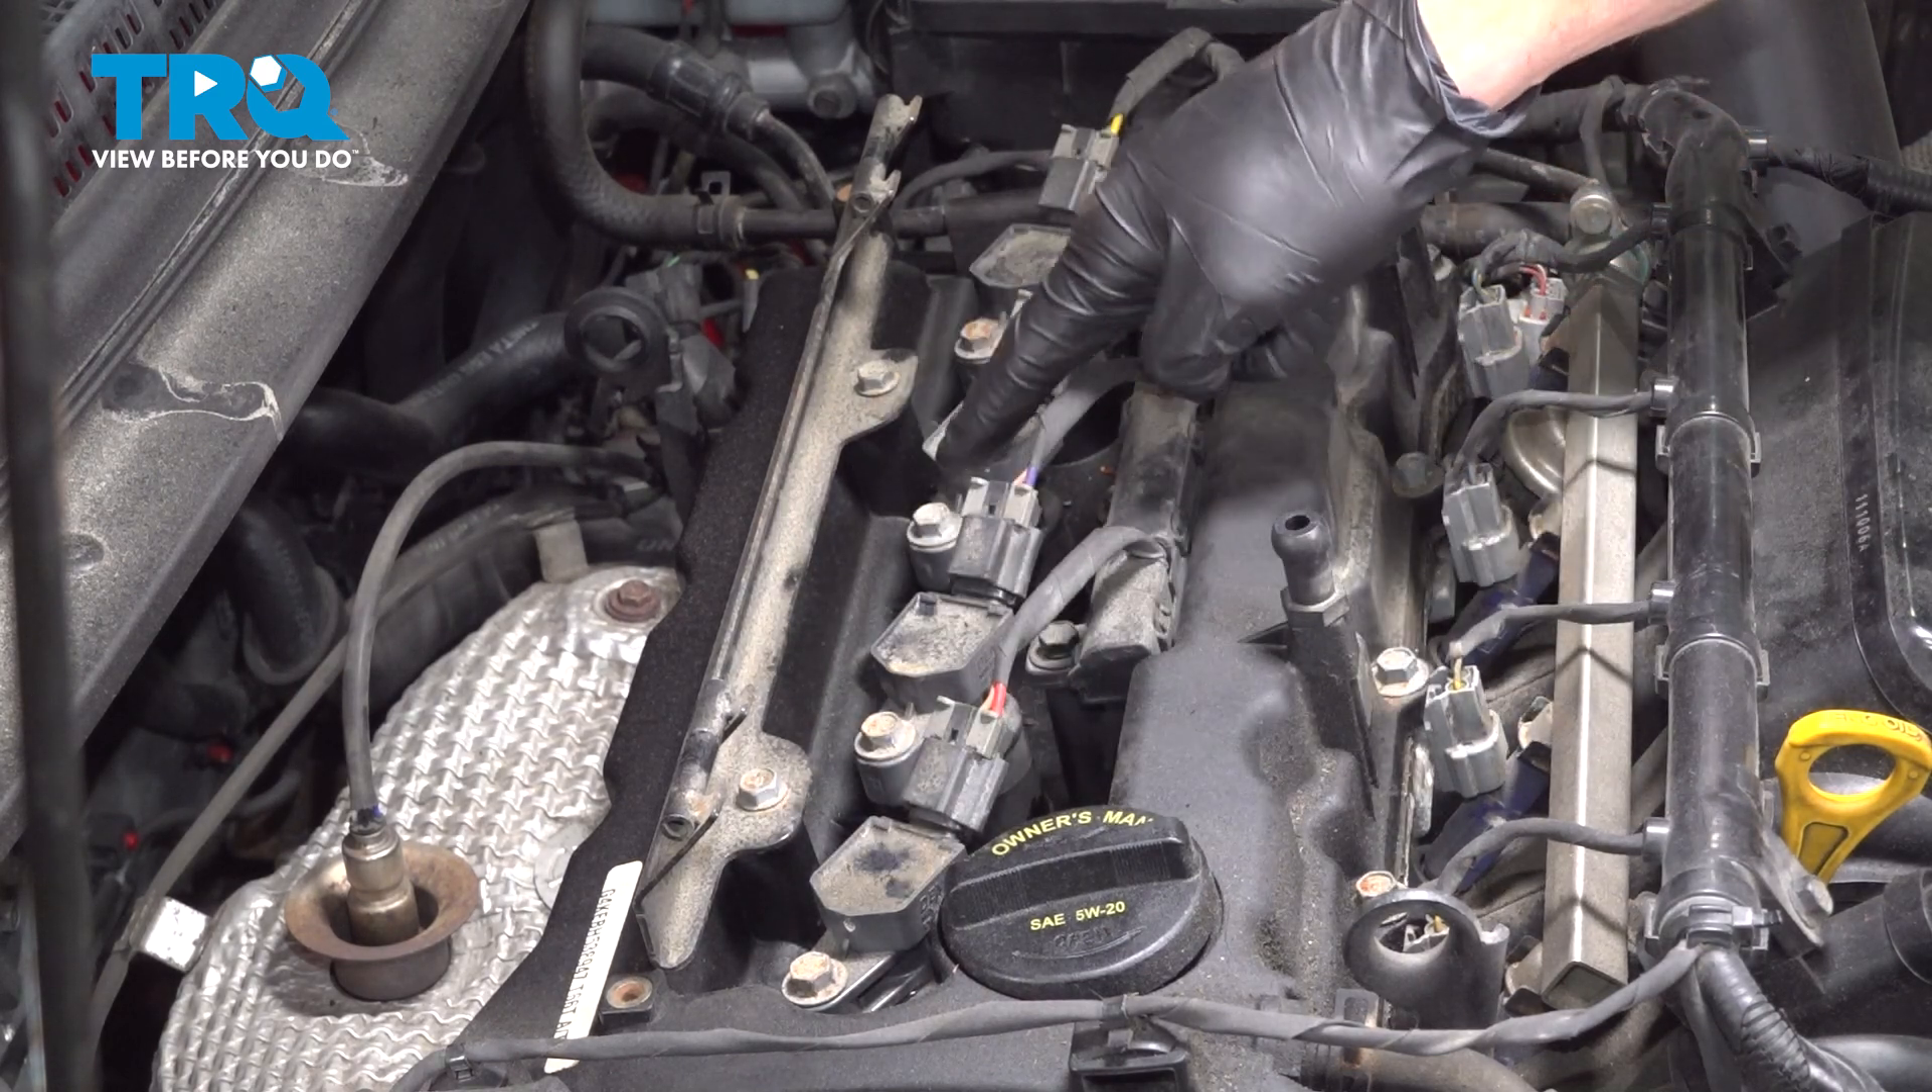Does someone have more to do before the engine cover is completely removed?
No.